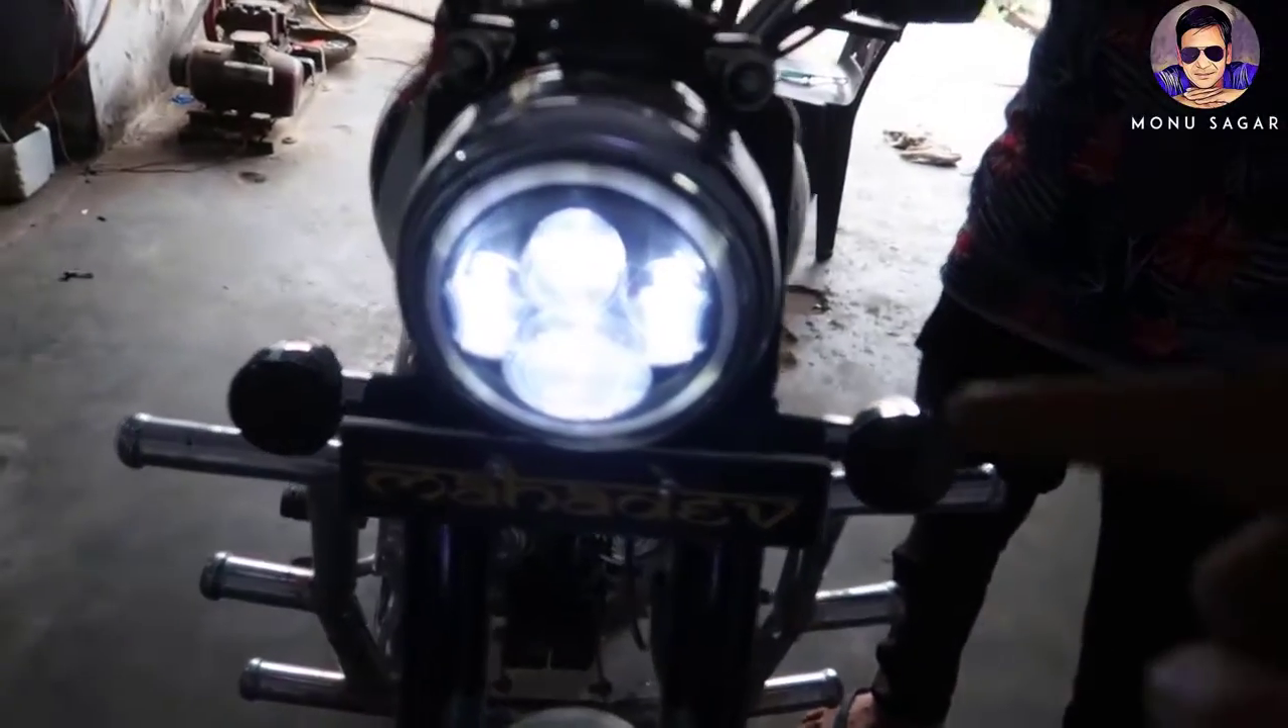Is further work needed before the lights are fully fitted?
No.